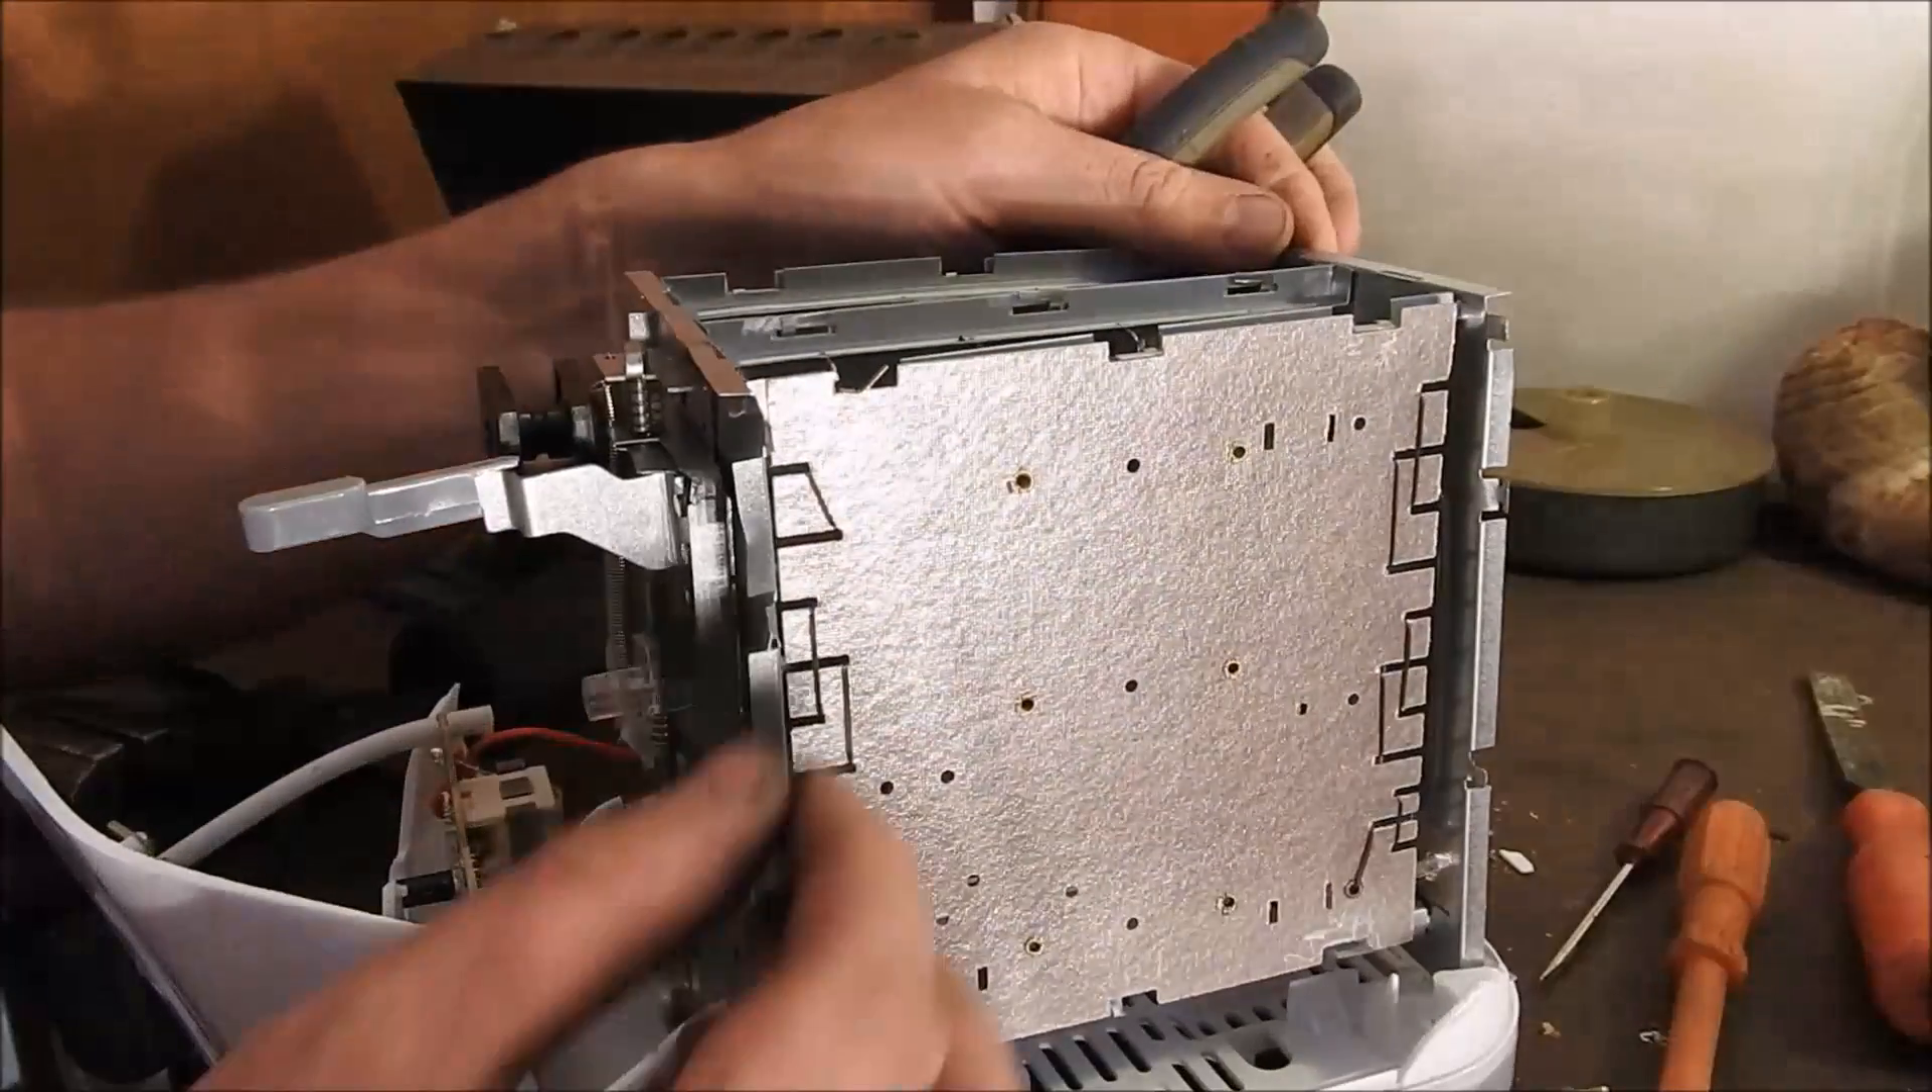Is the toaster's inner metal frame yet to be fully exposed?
No.